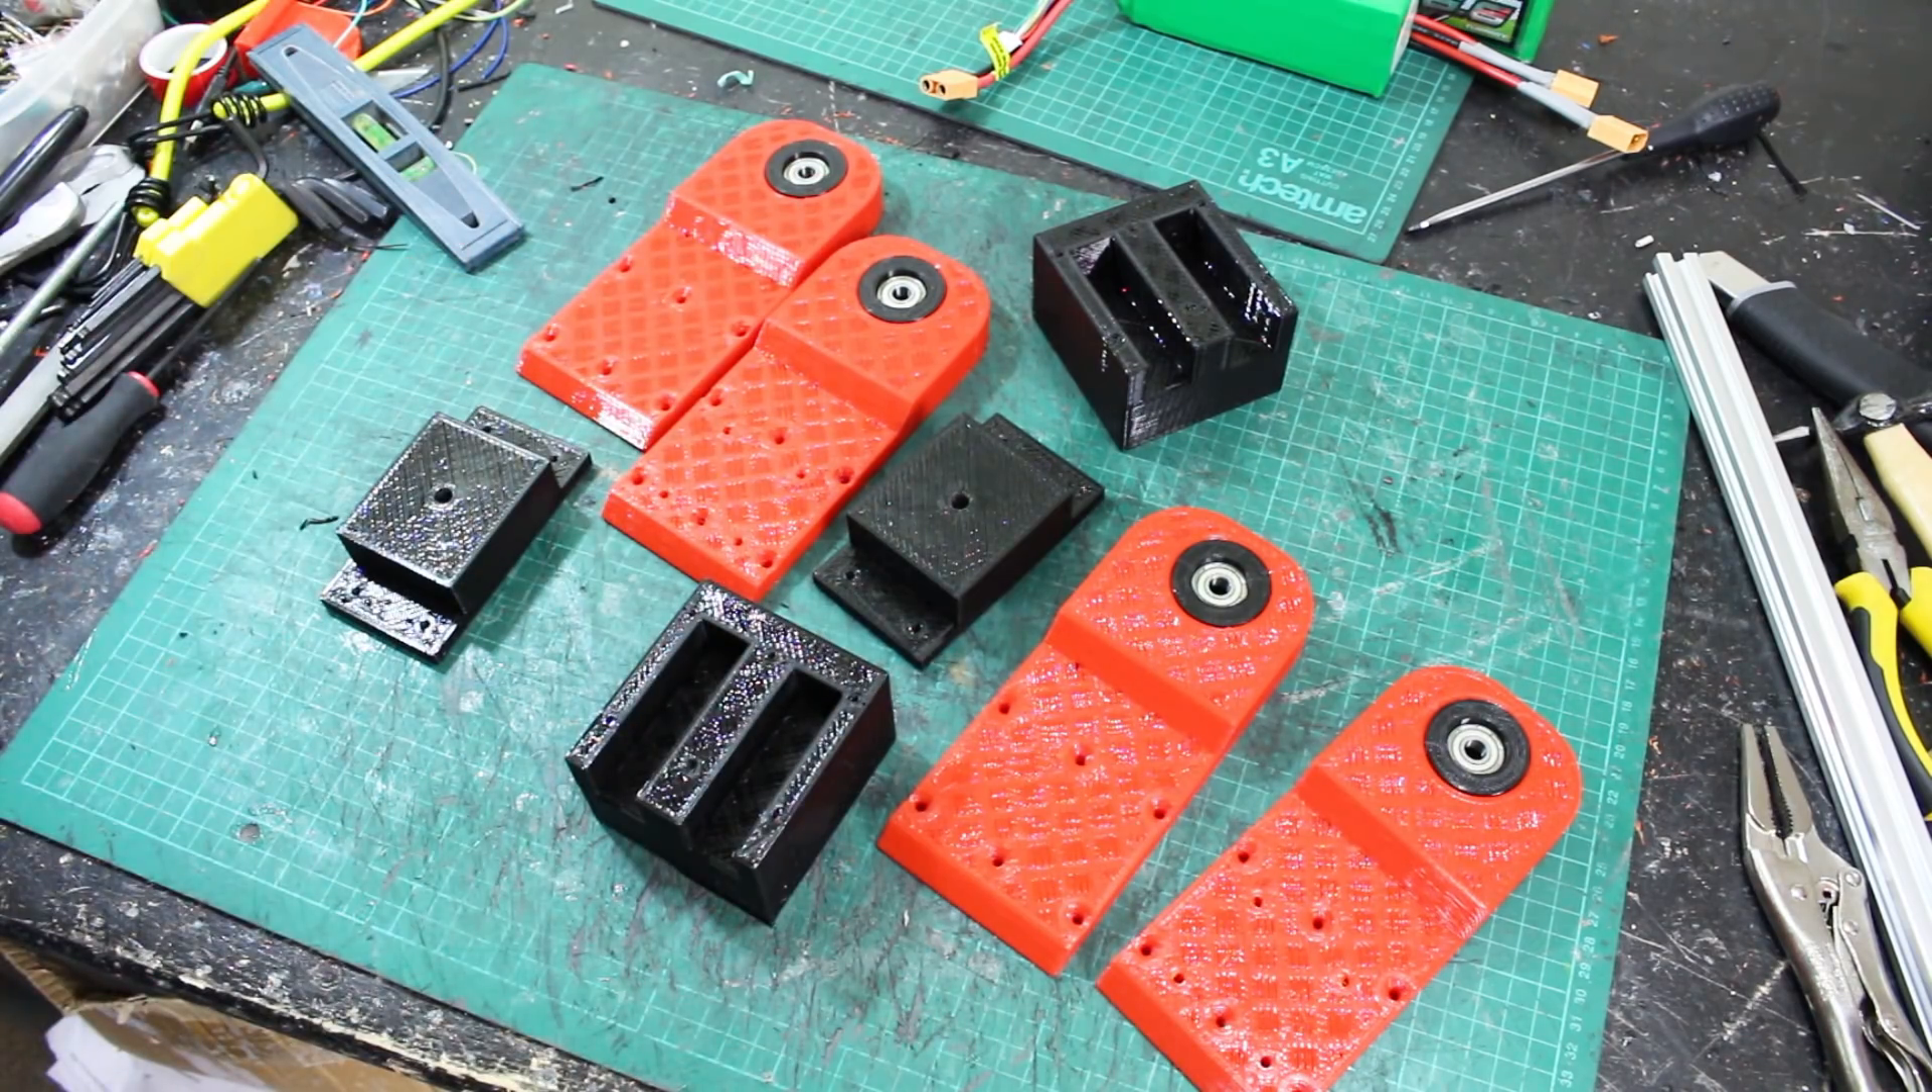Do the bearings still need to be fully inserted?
No.